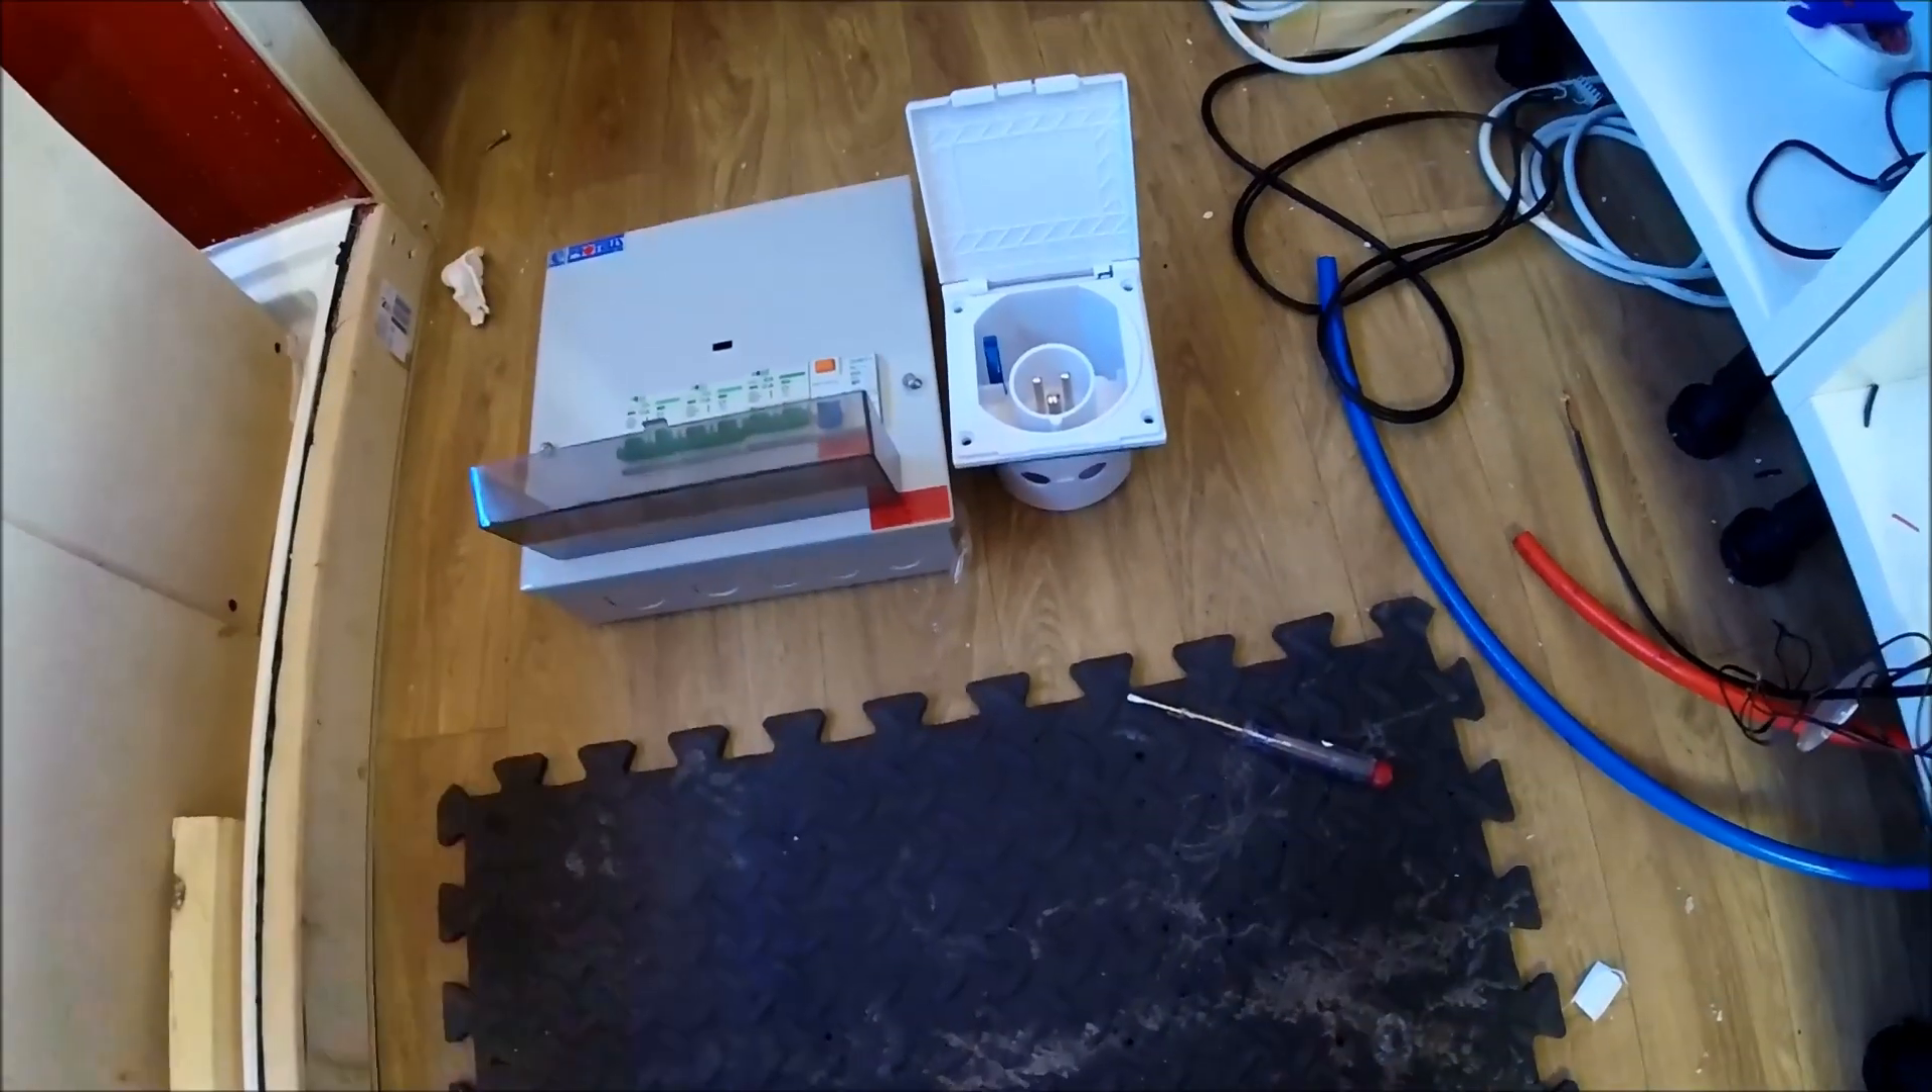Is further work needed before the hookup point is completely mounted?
Yes.